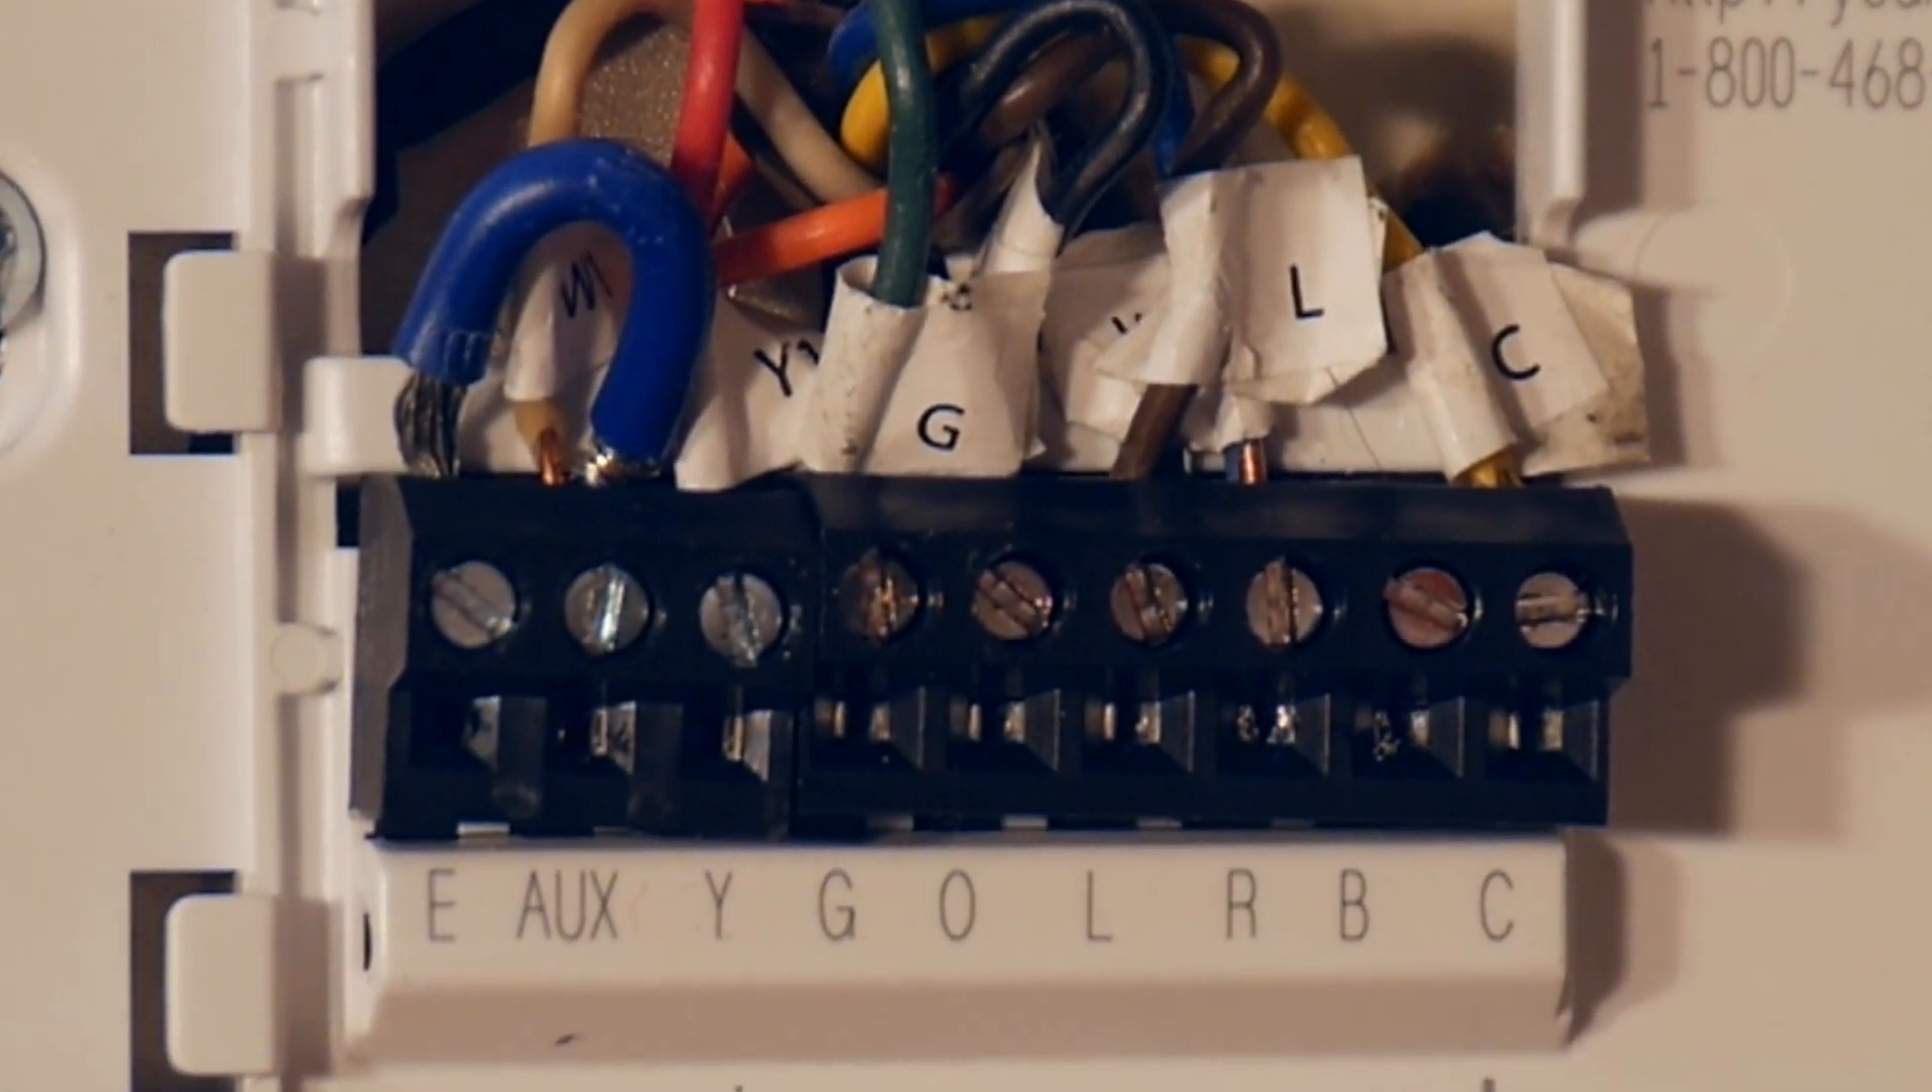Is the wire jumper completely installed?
Yes.